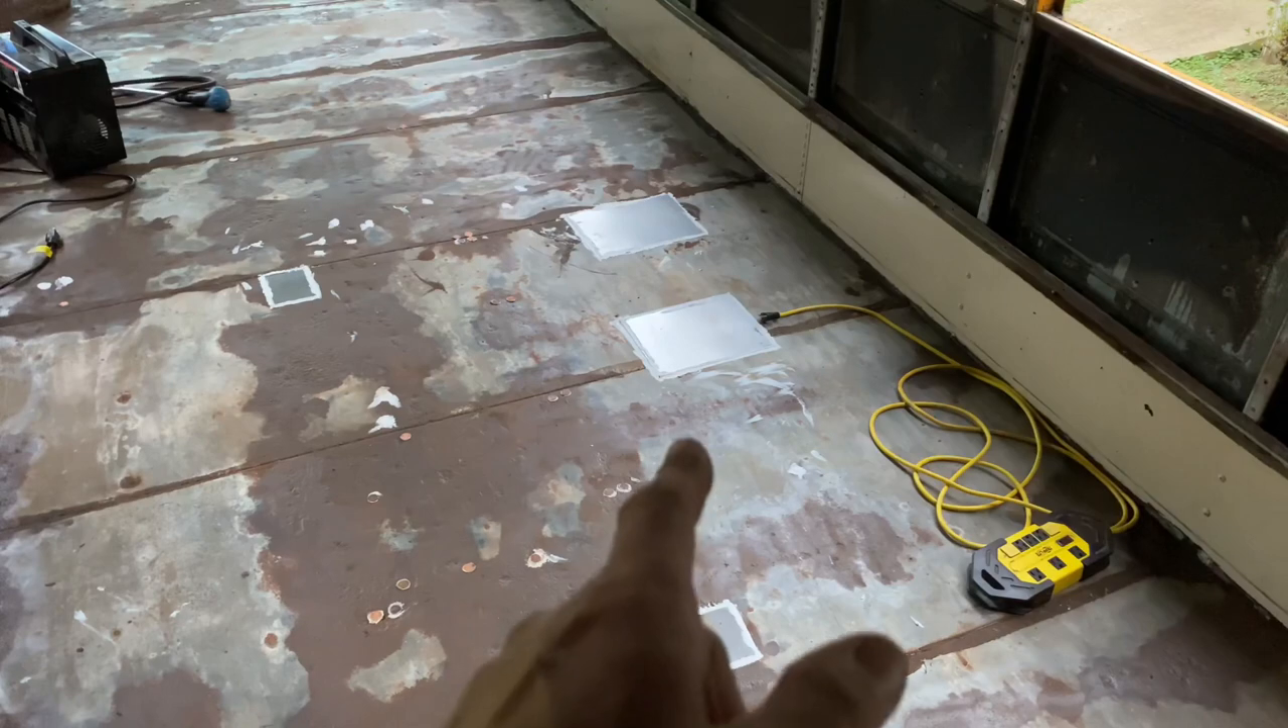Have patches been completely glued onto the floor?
Yes.